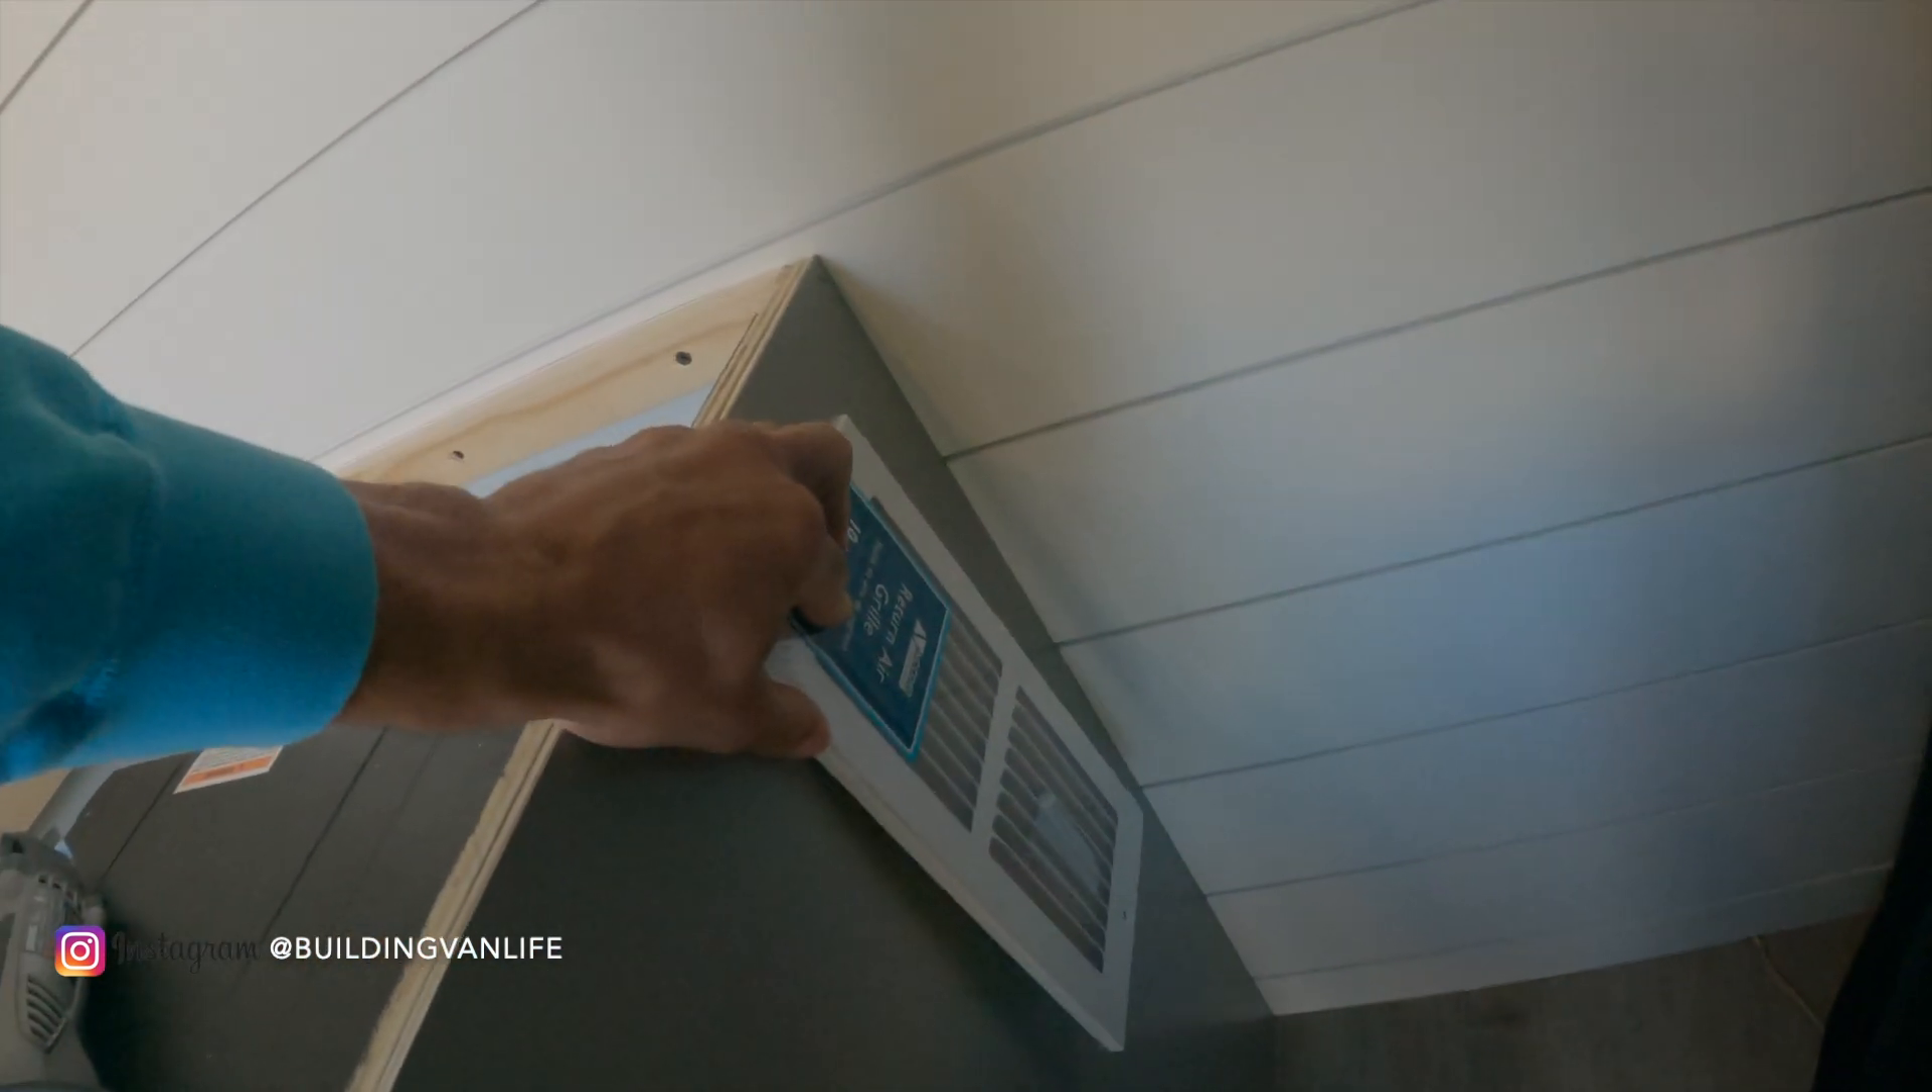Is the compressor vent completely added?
No.